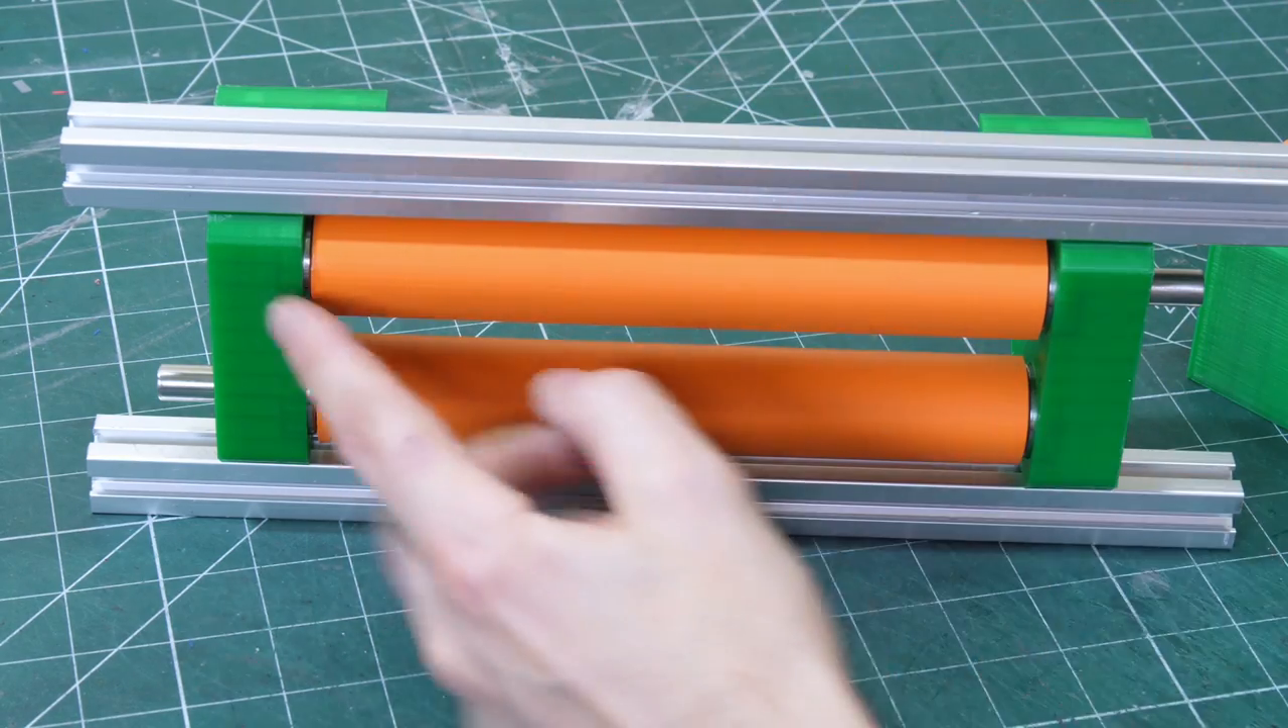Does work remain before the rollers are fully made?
No.